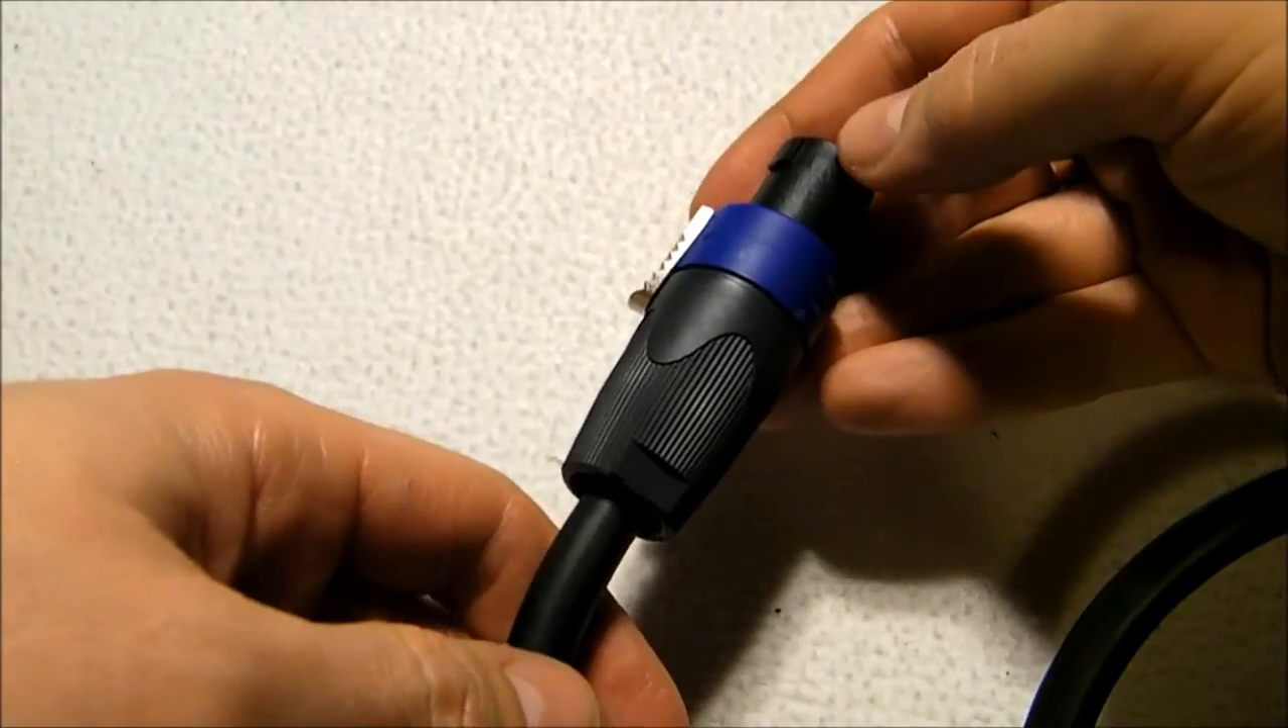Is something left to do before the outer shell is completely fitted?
No.